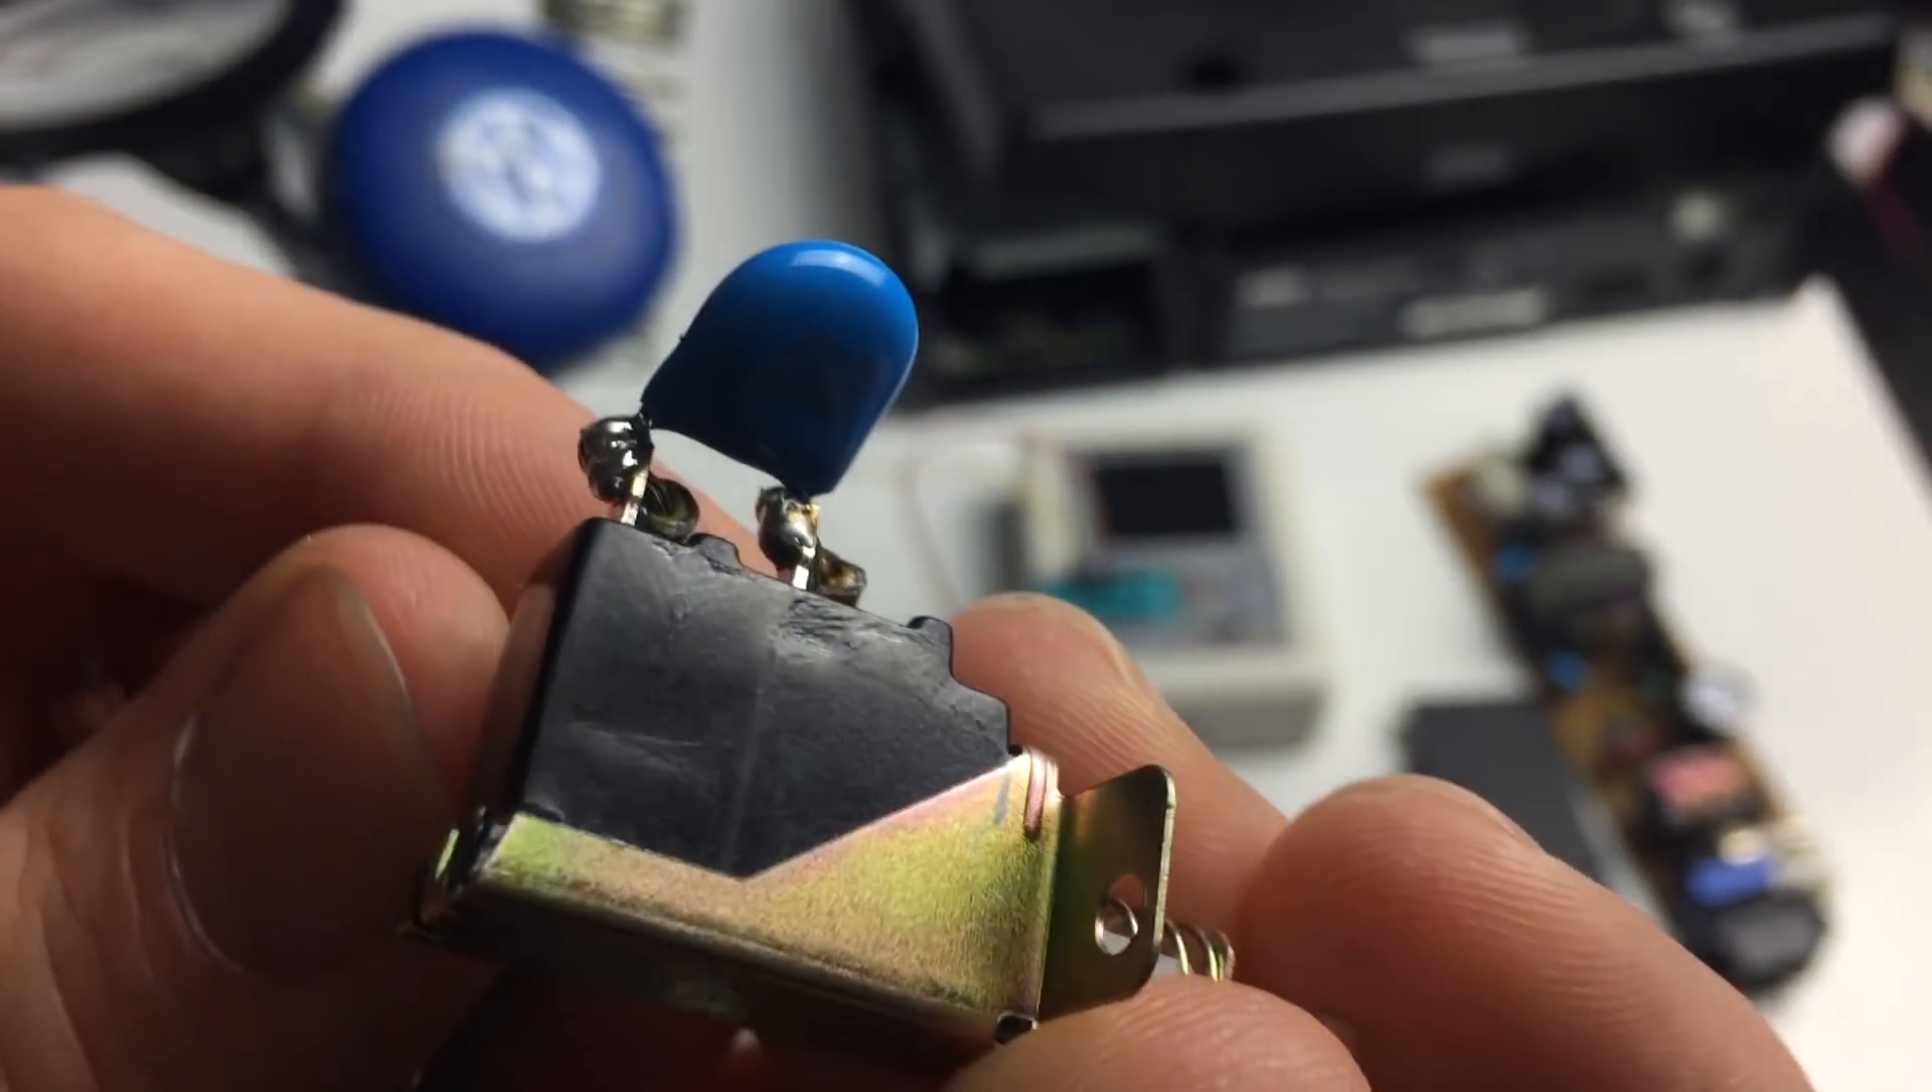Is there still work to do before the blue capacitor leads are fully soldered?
No.